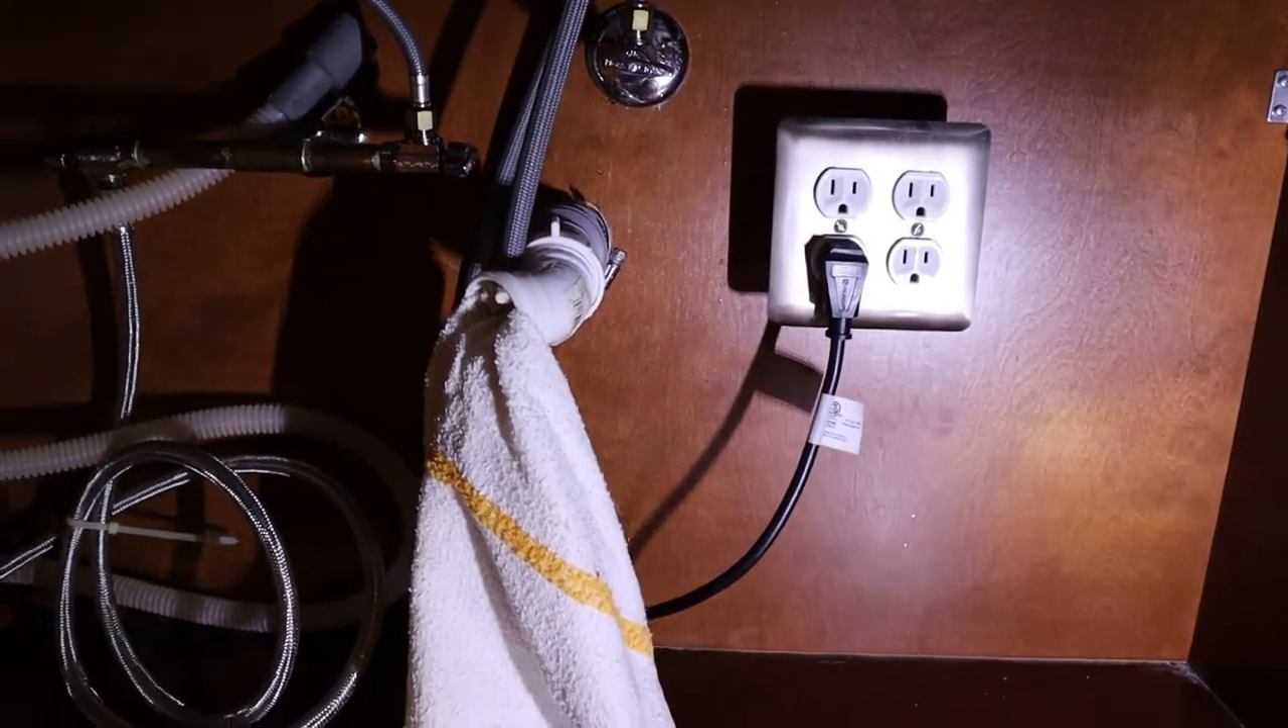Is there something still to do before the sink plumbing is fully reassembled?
Yes.